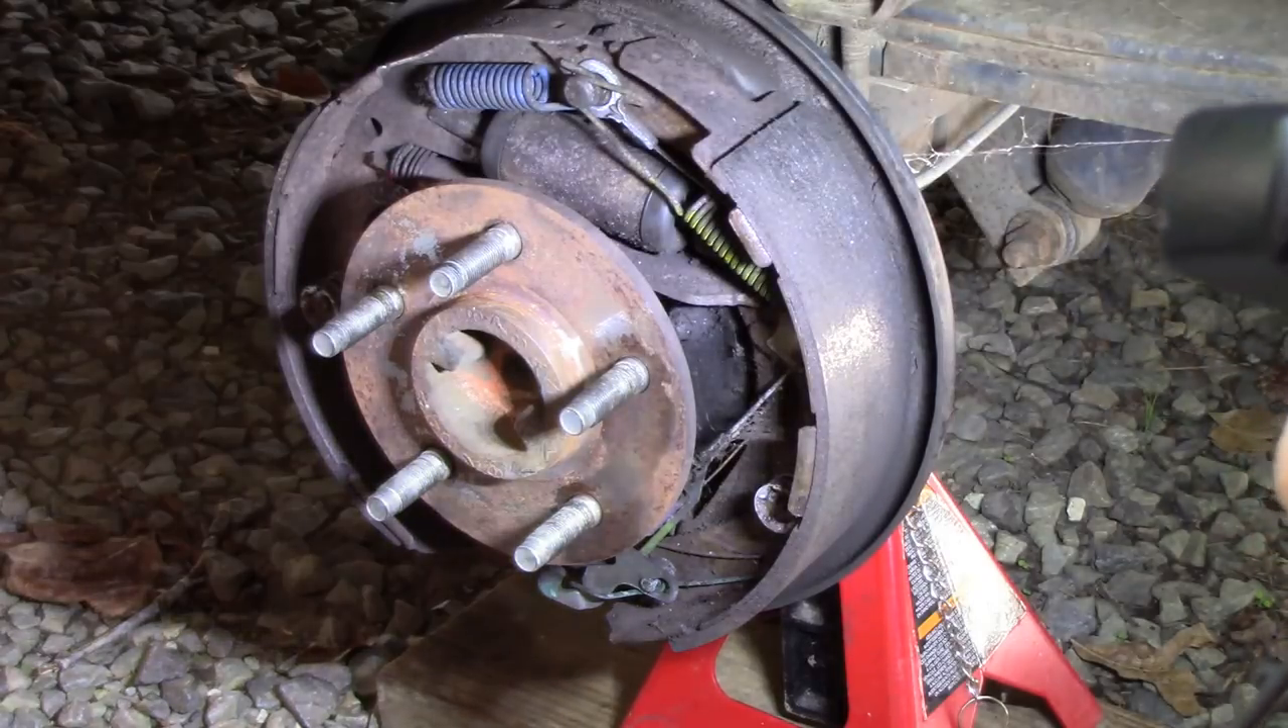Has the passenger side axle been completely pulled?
No.